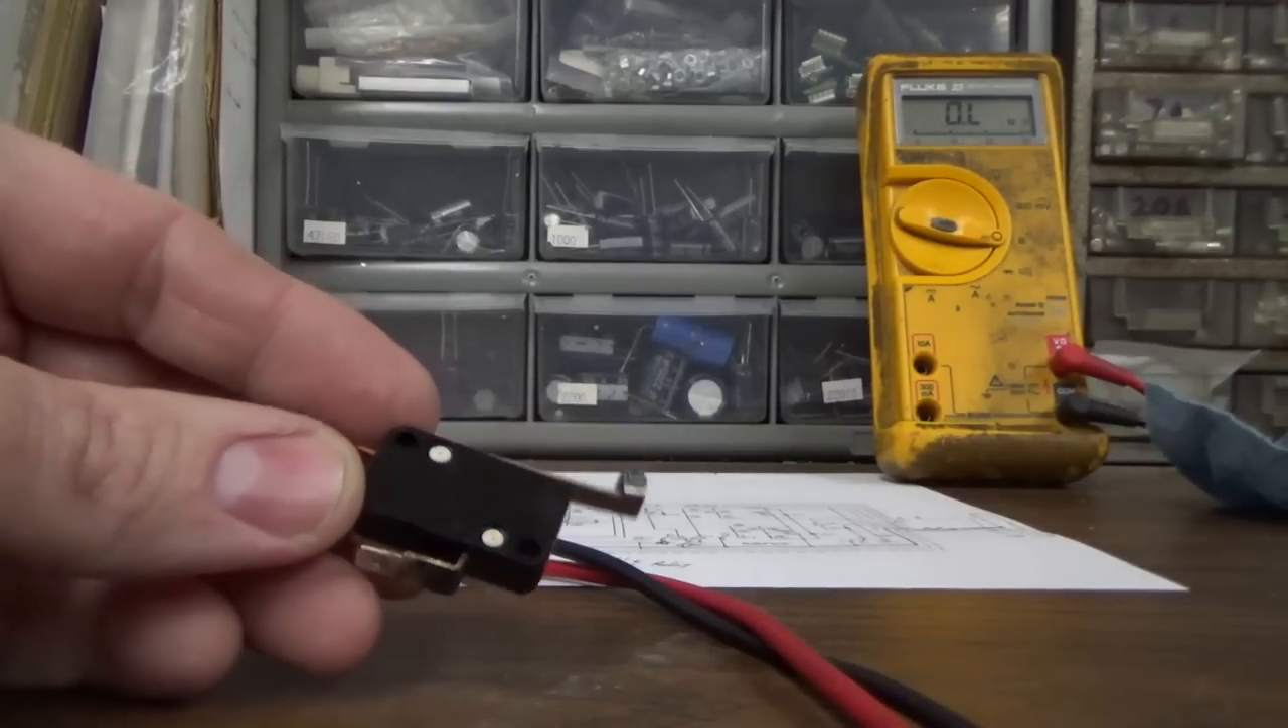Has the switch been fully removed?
Yes.